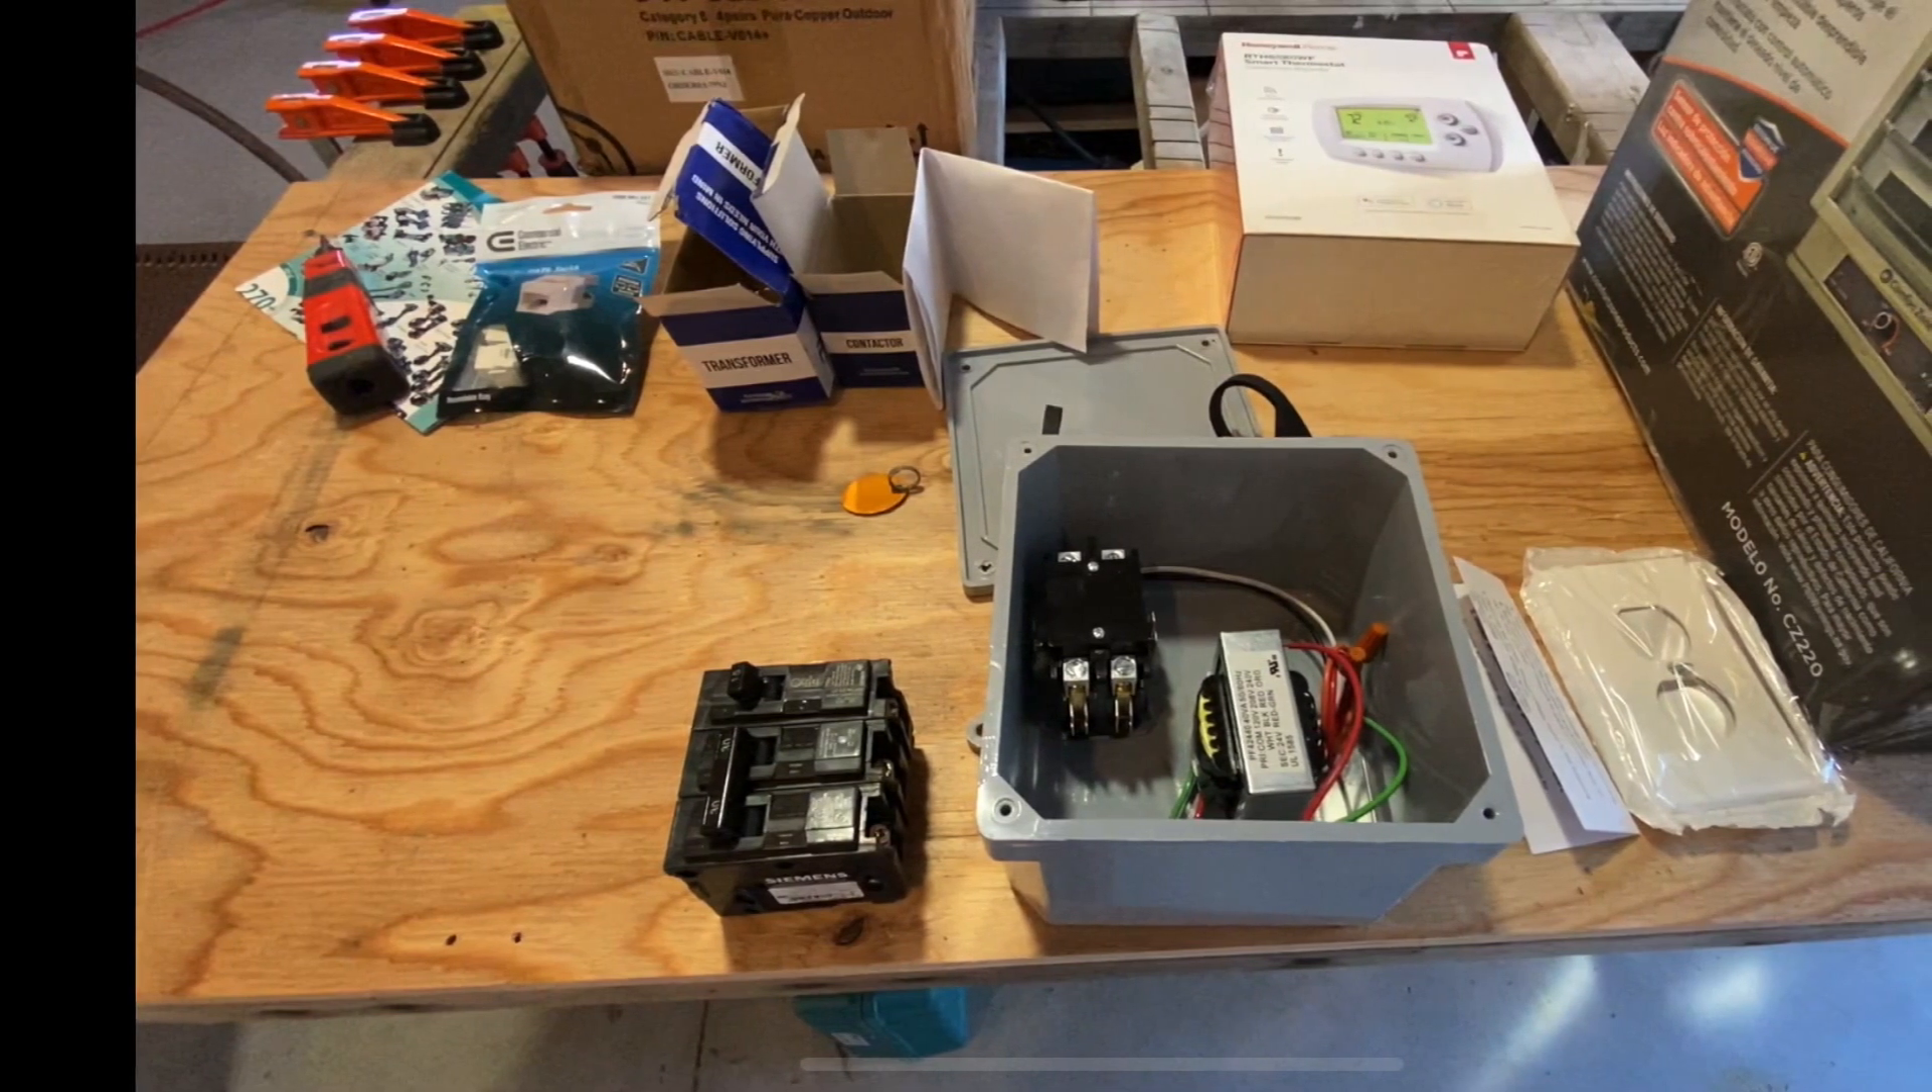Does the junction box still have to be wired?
Yes.